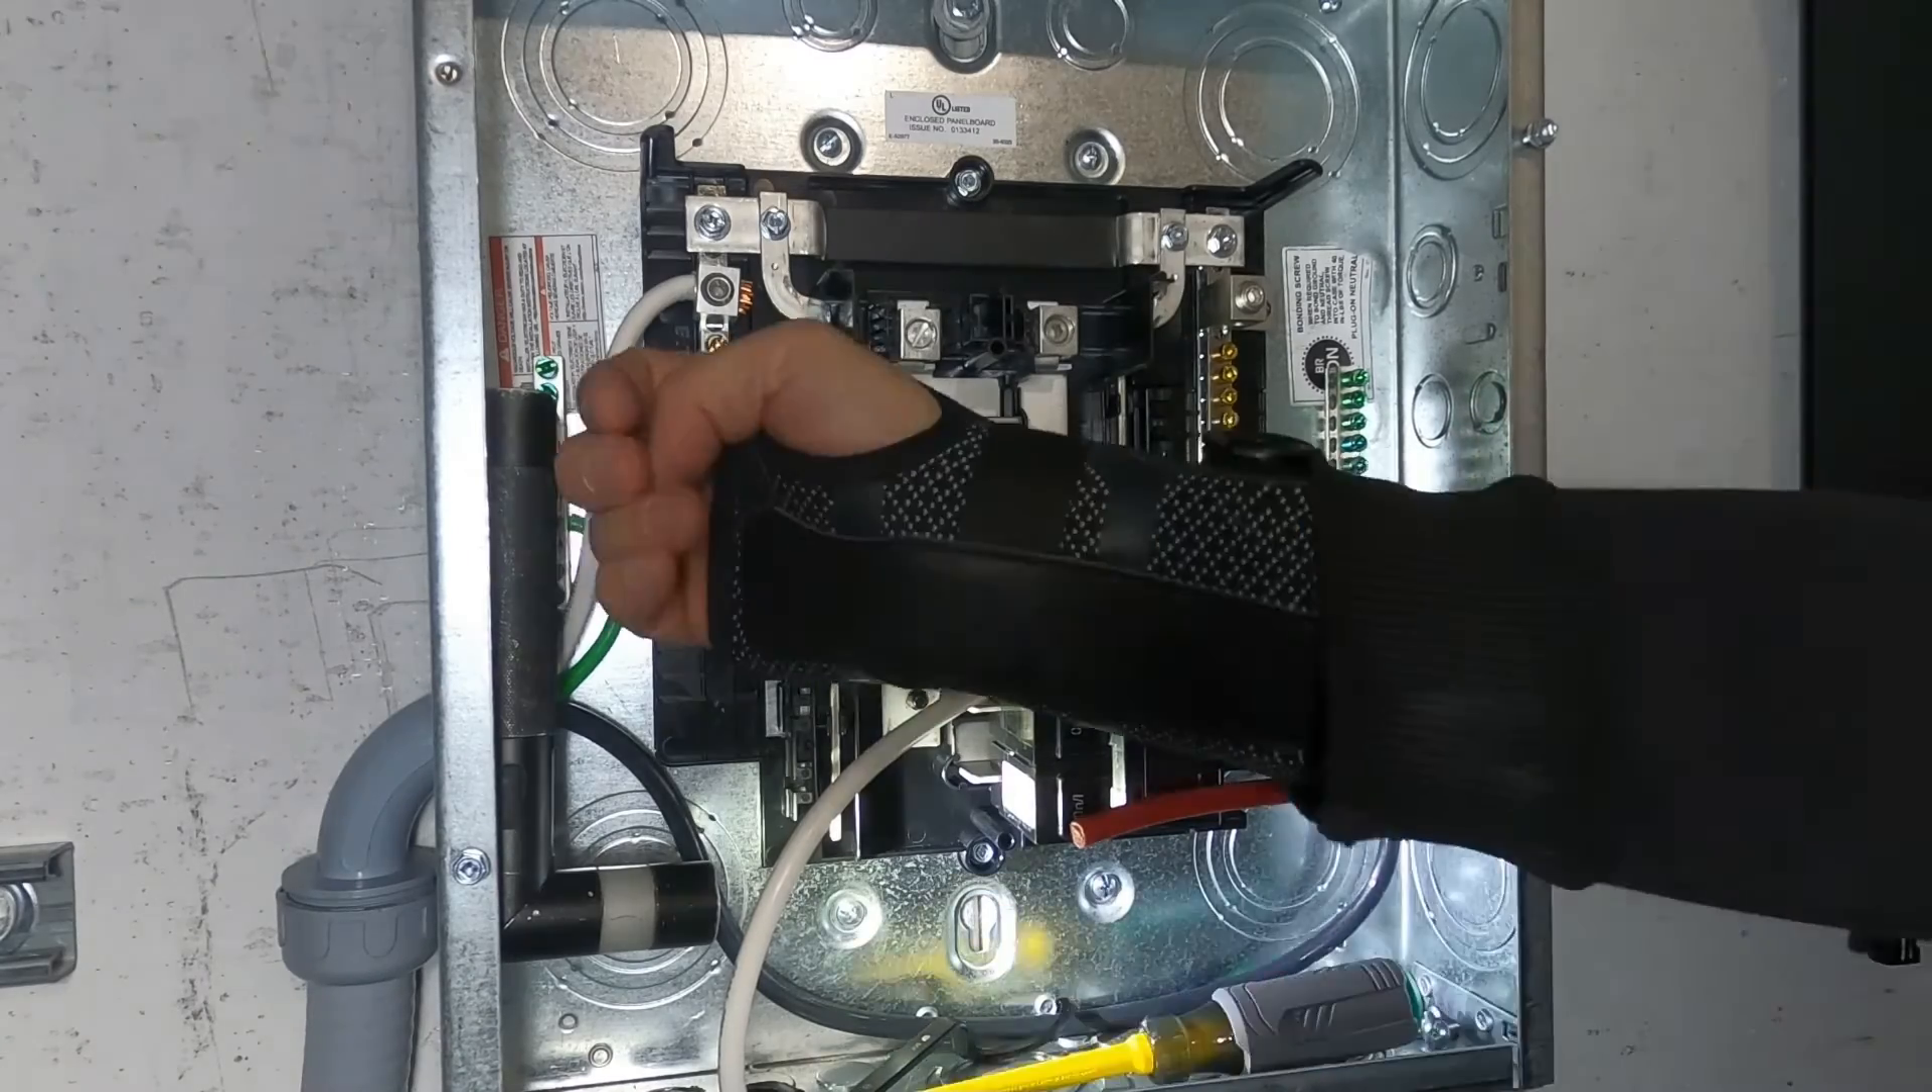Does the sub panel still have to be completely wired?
Yes.